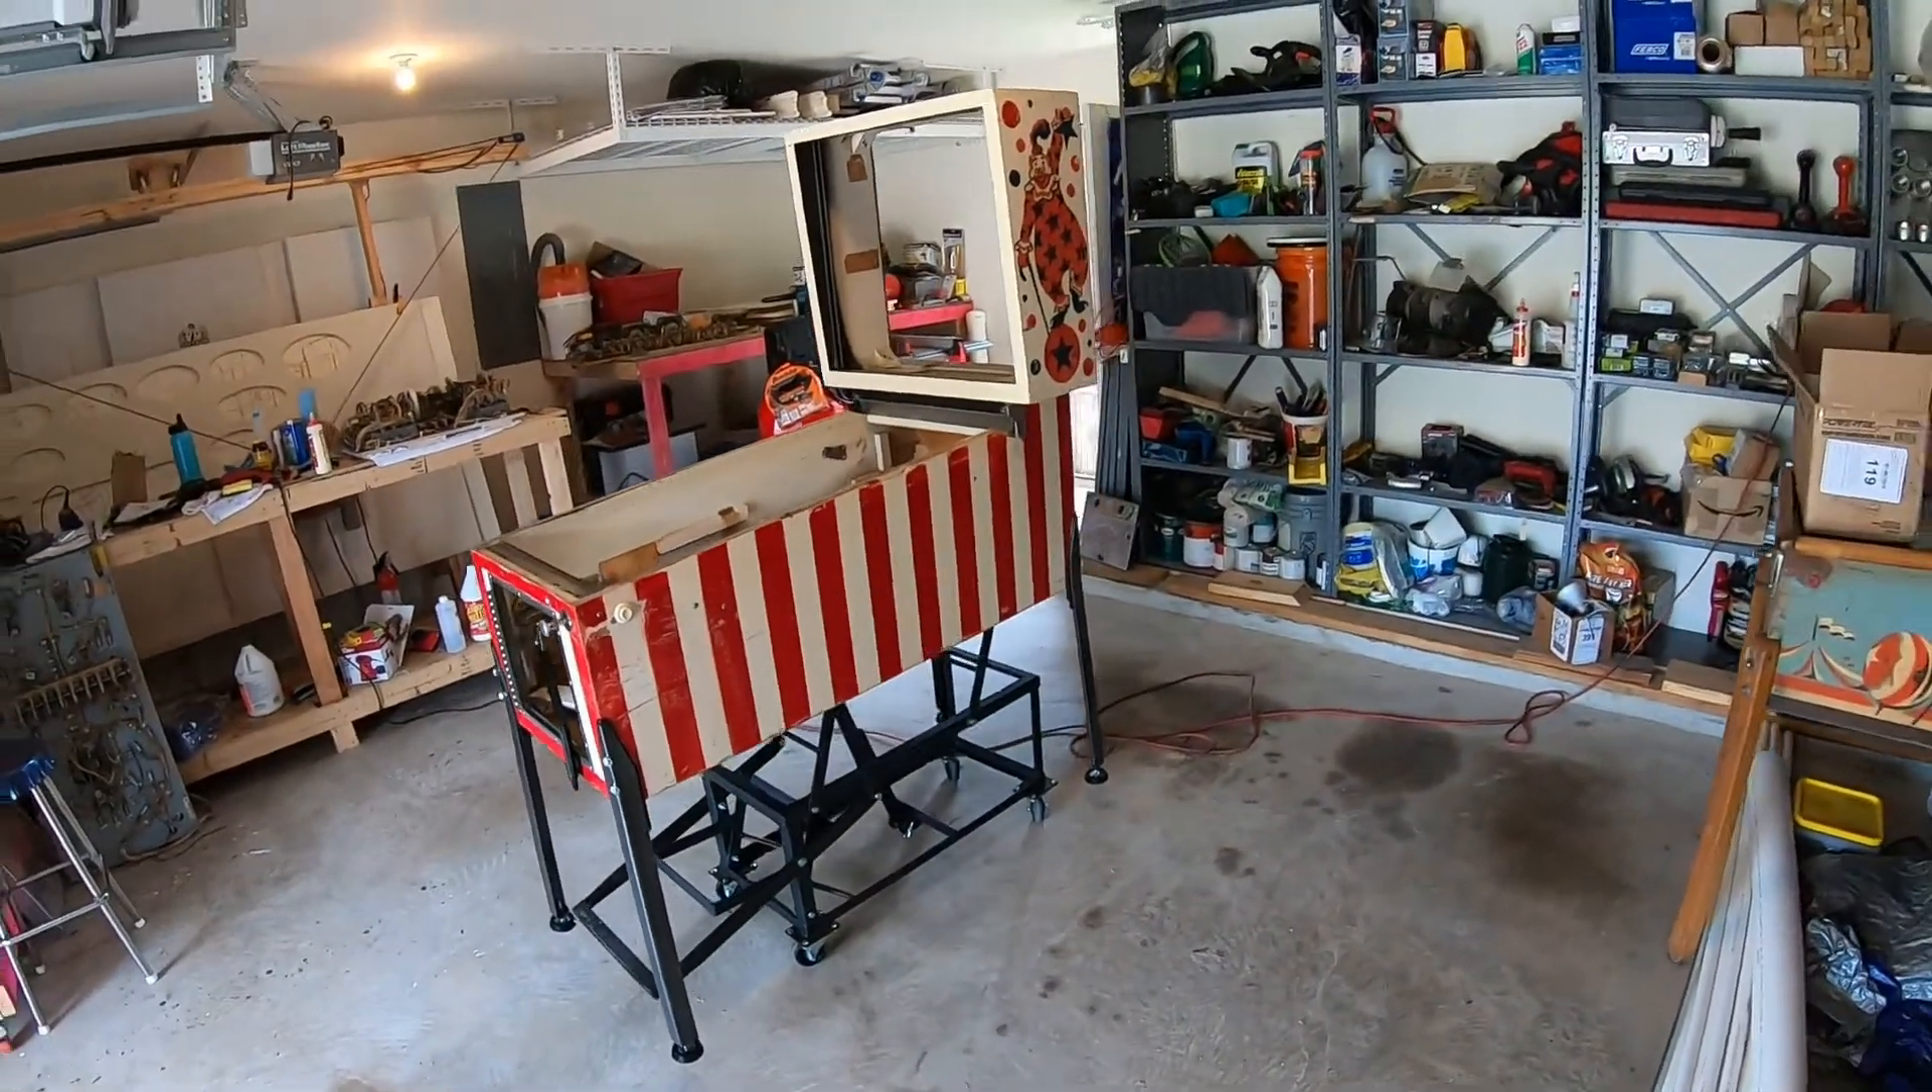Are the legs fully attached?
Yes.